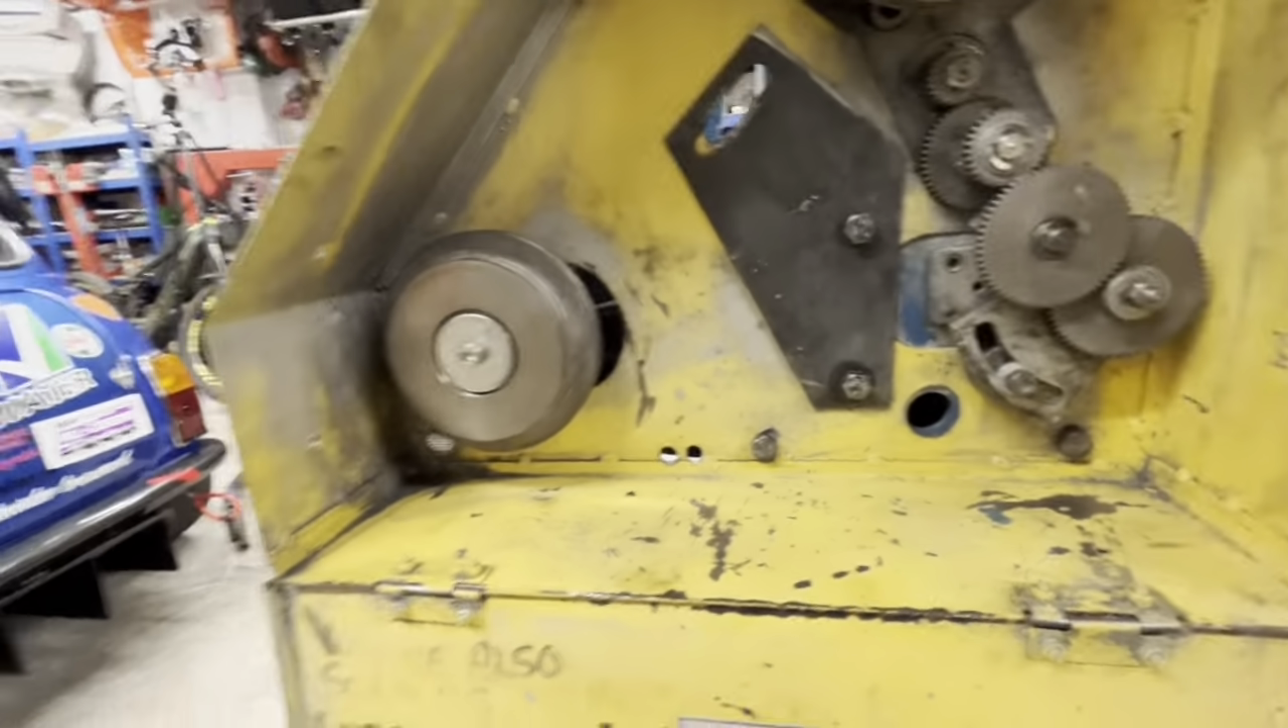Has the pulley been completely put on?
Yes.